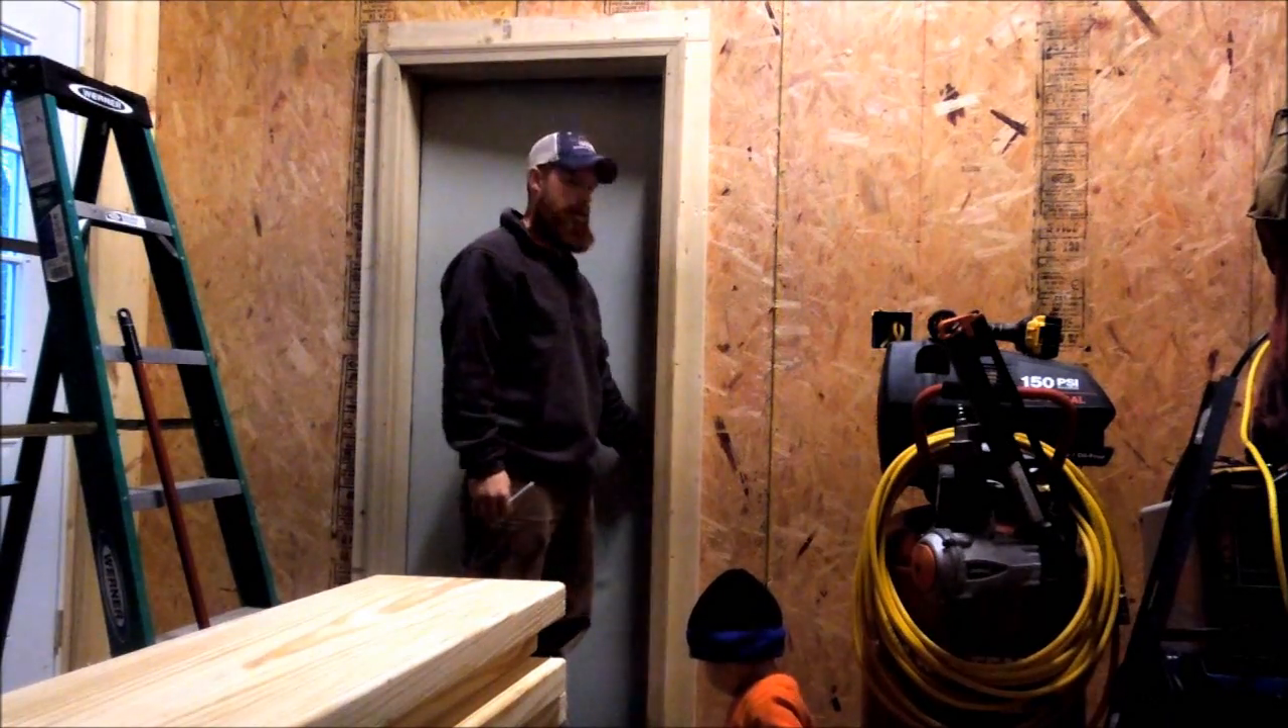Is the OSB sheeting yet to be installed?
No.